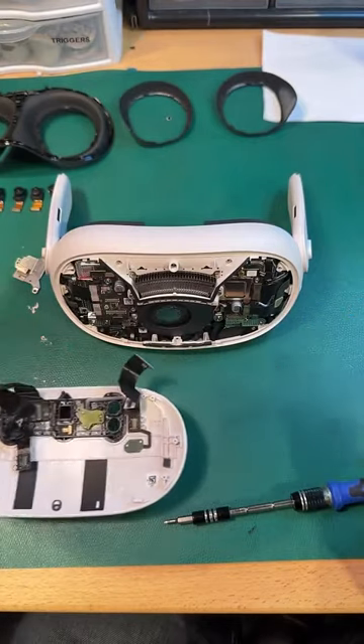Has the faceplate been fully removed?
Yes.